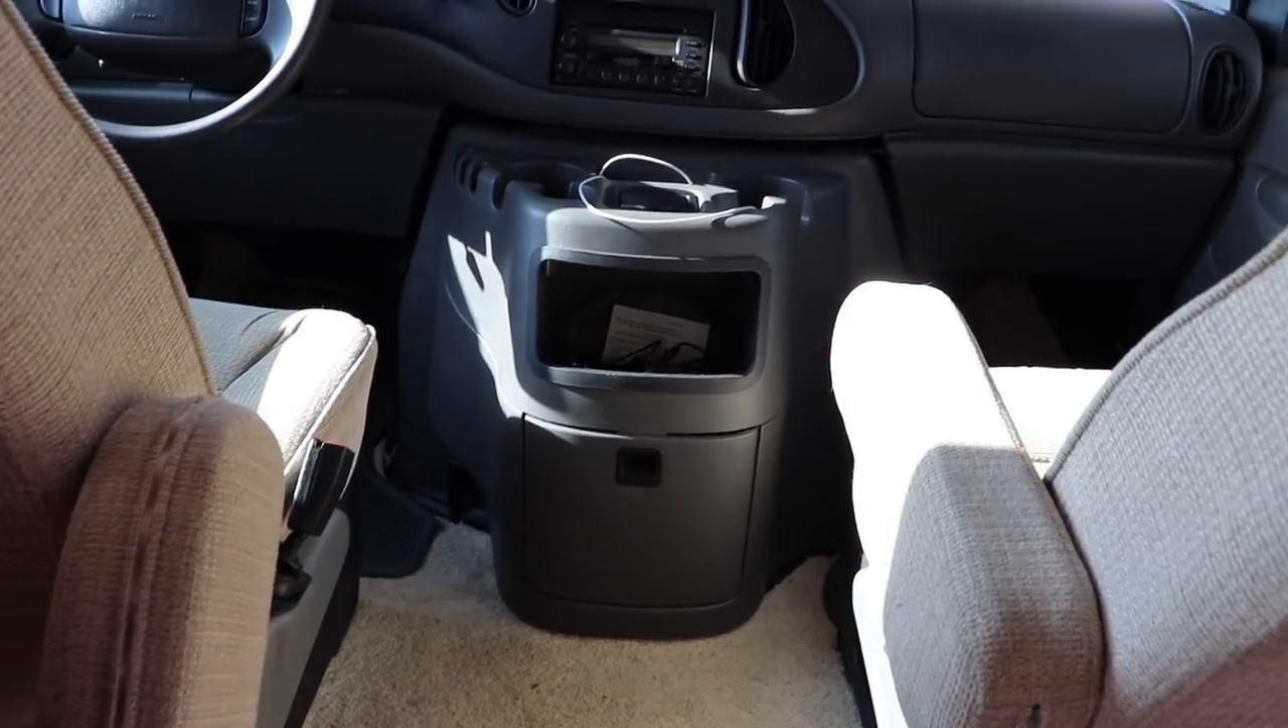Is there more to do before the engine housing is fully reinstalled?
No.